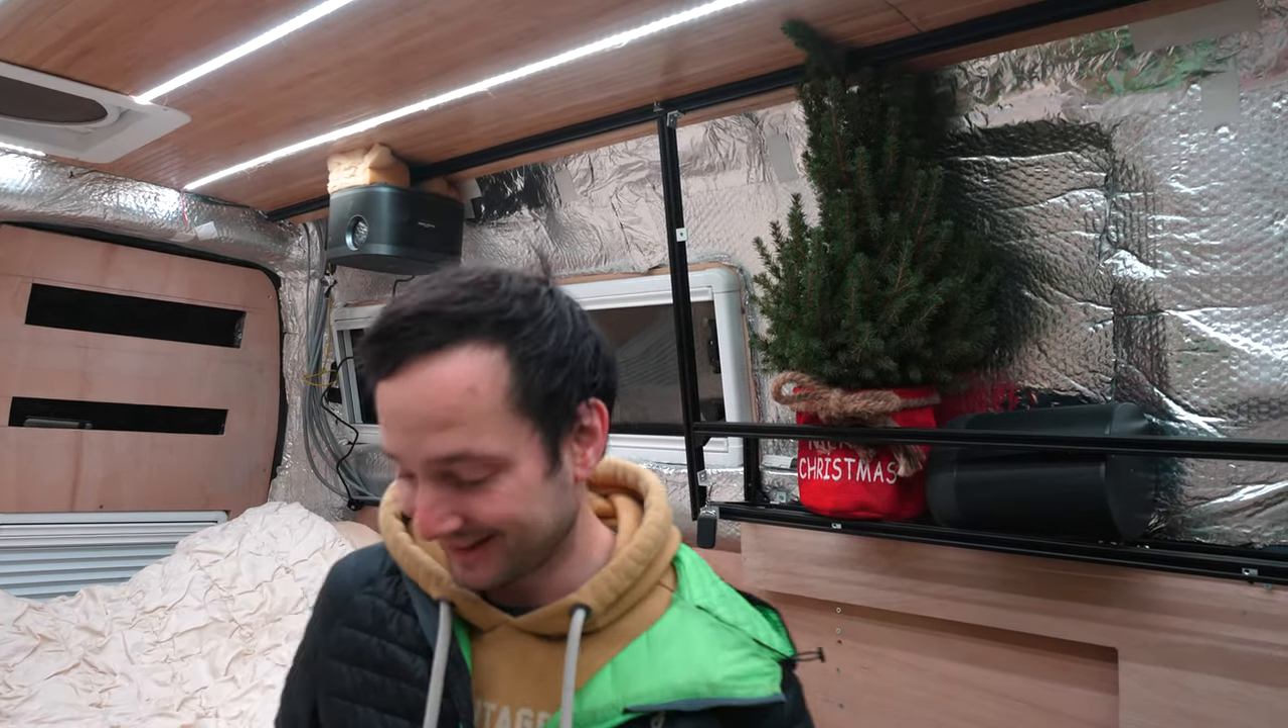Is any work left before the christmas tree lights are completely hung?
Yes.